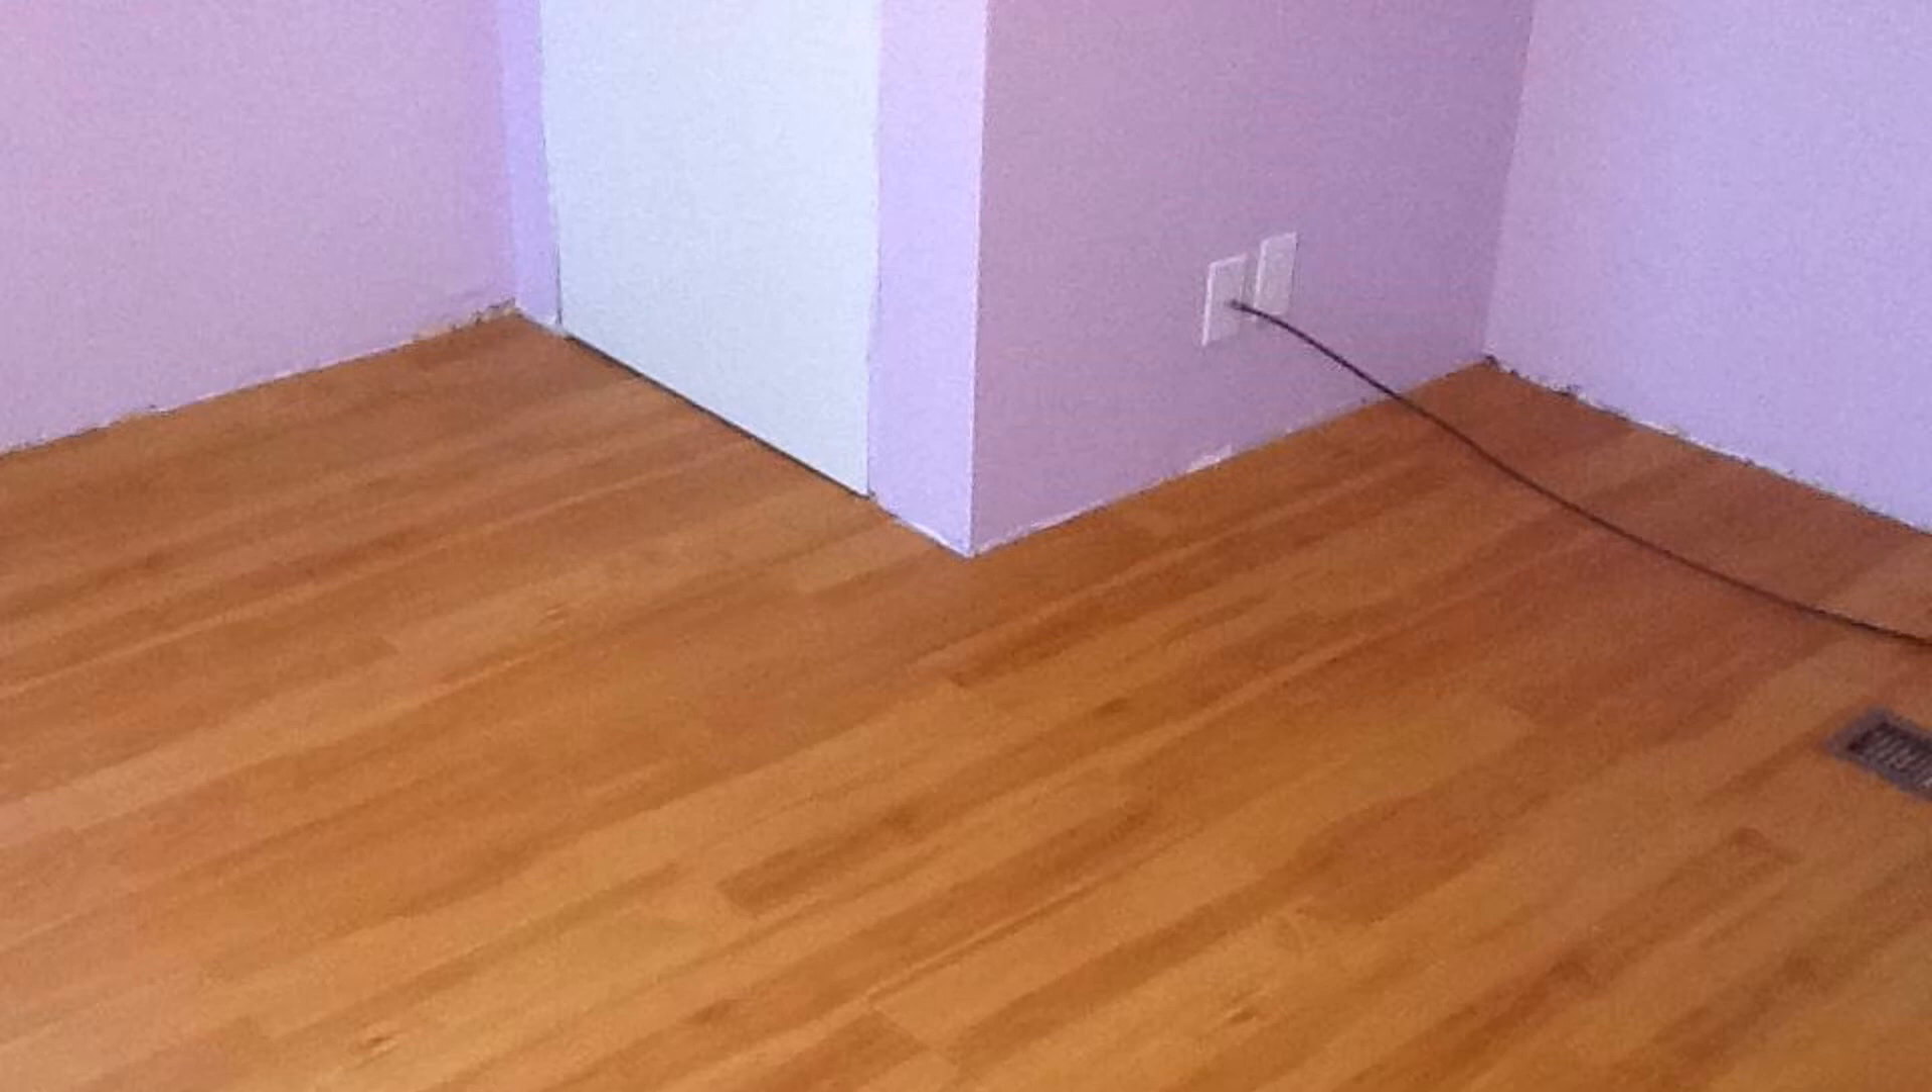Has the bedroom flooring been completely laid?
Yes.